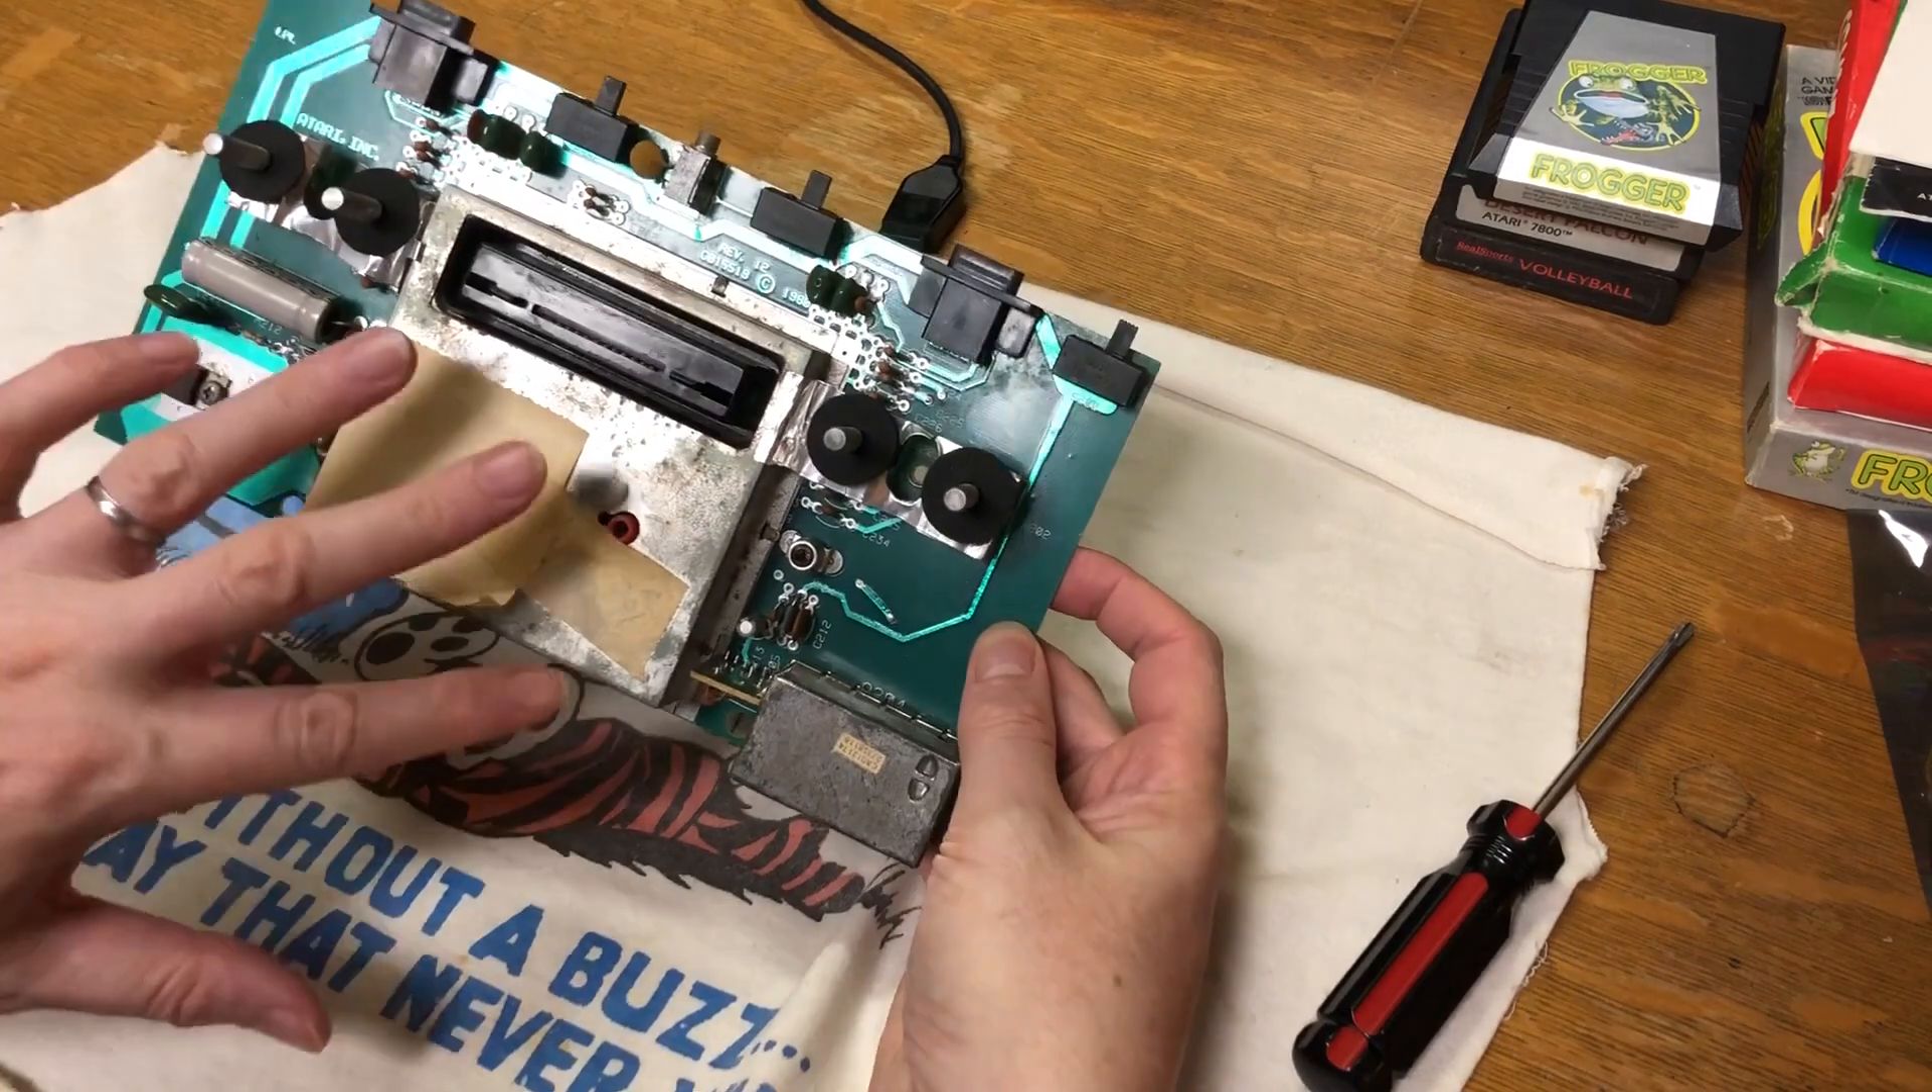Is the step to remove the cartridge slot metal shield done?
No.